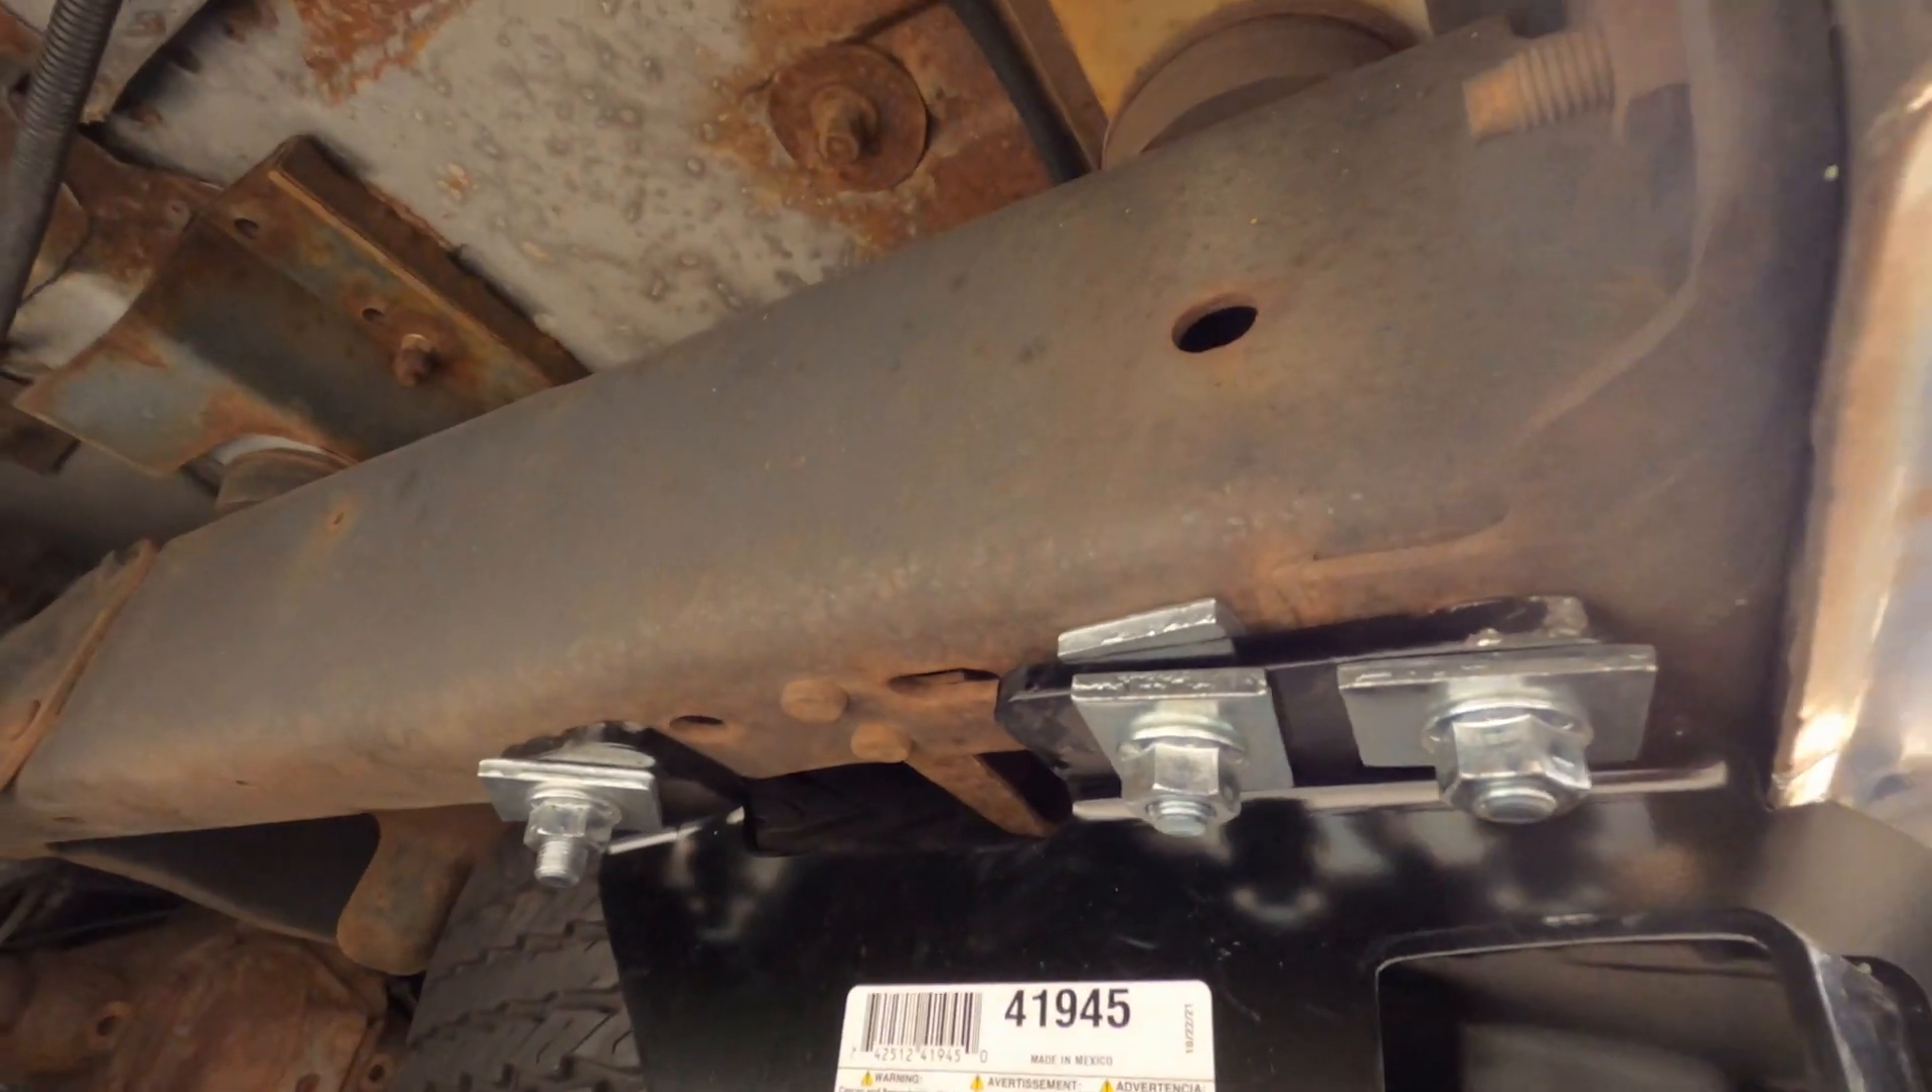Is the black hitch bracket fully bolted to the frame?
Yes.